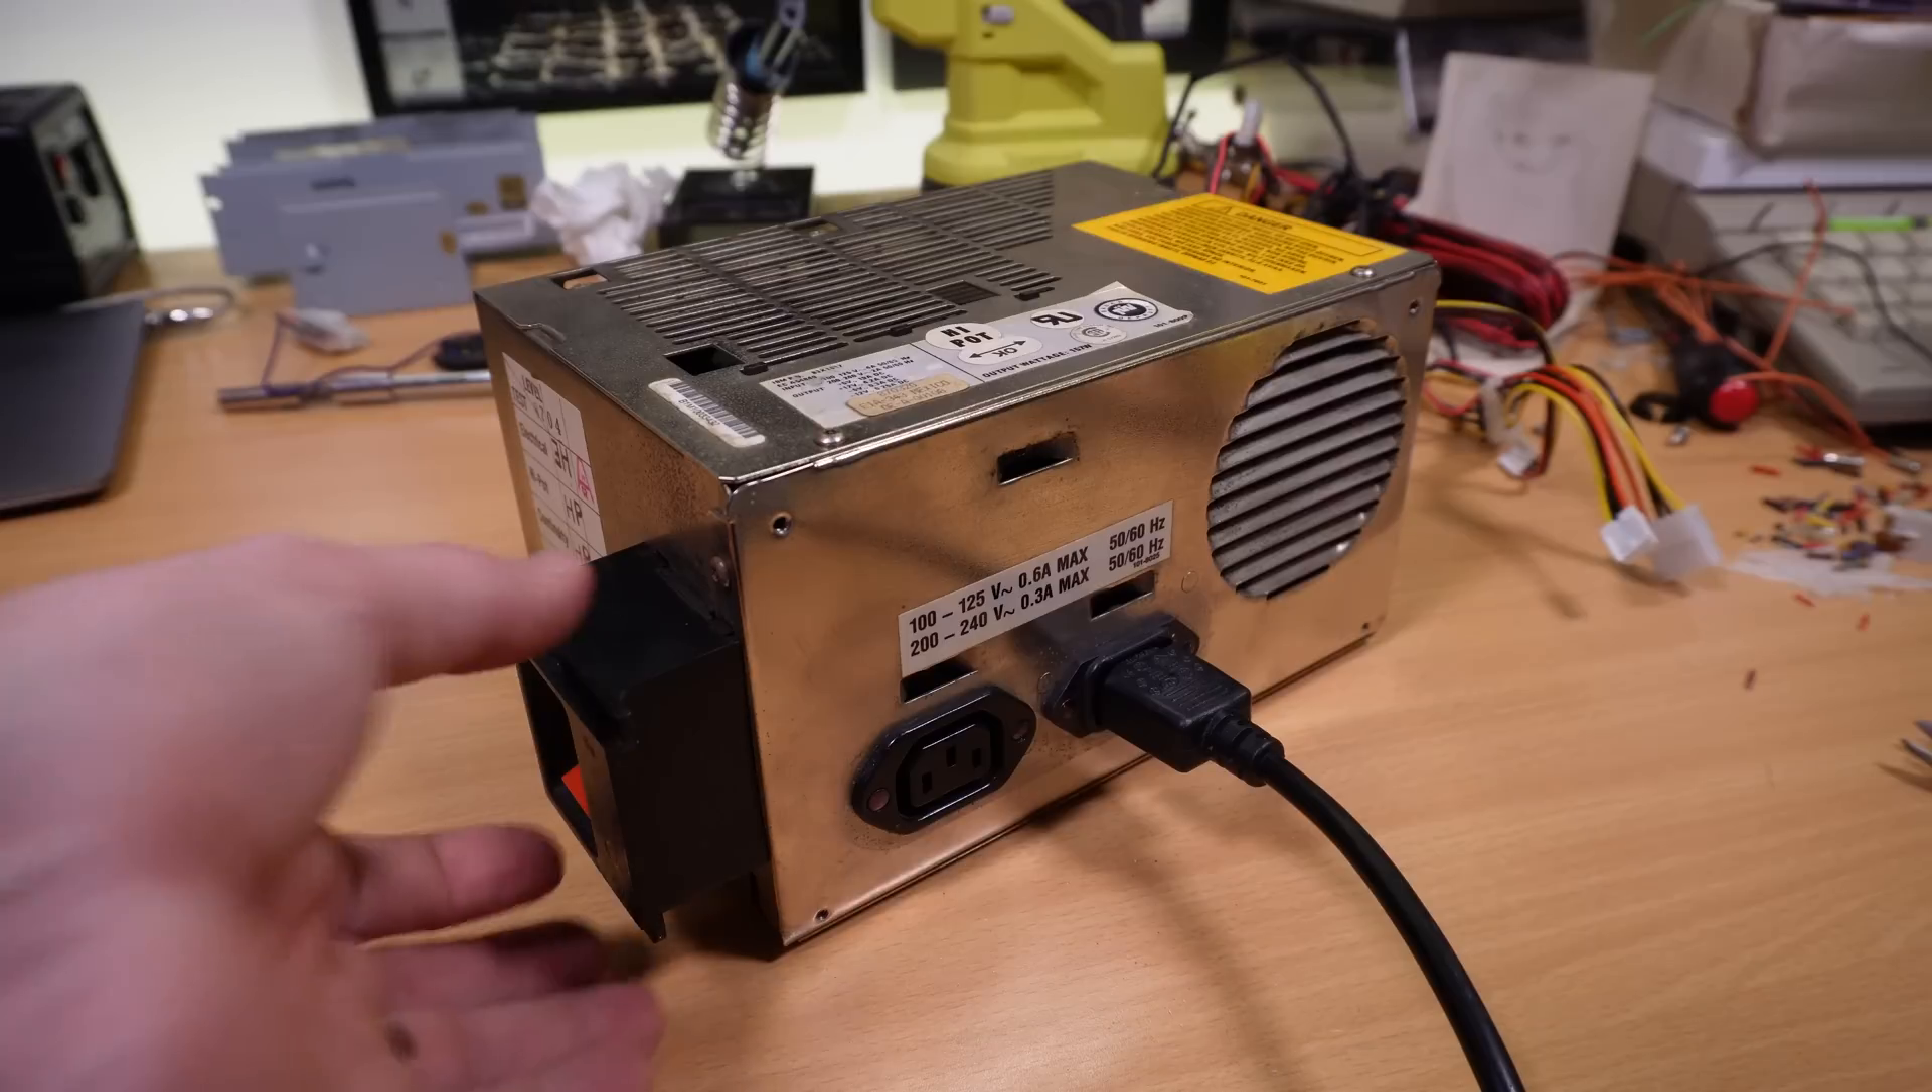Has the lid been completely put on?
Yes.